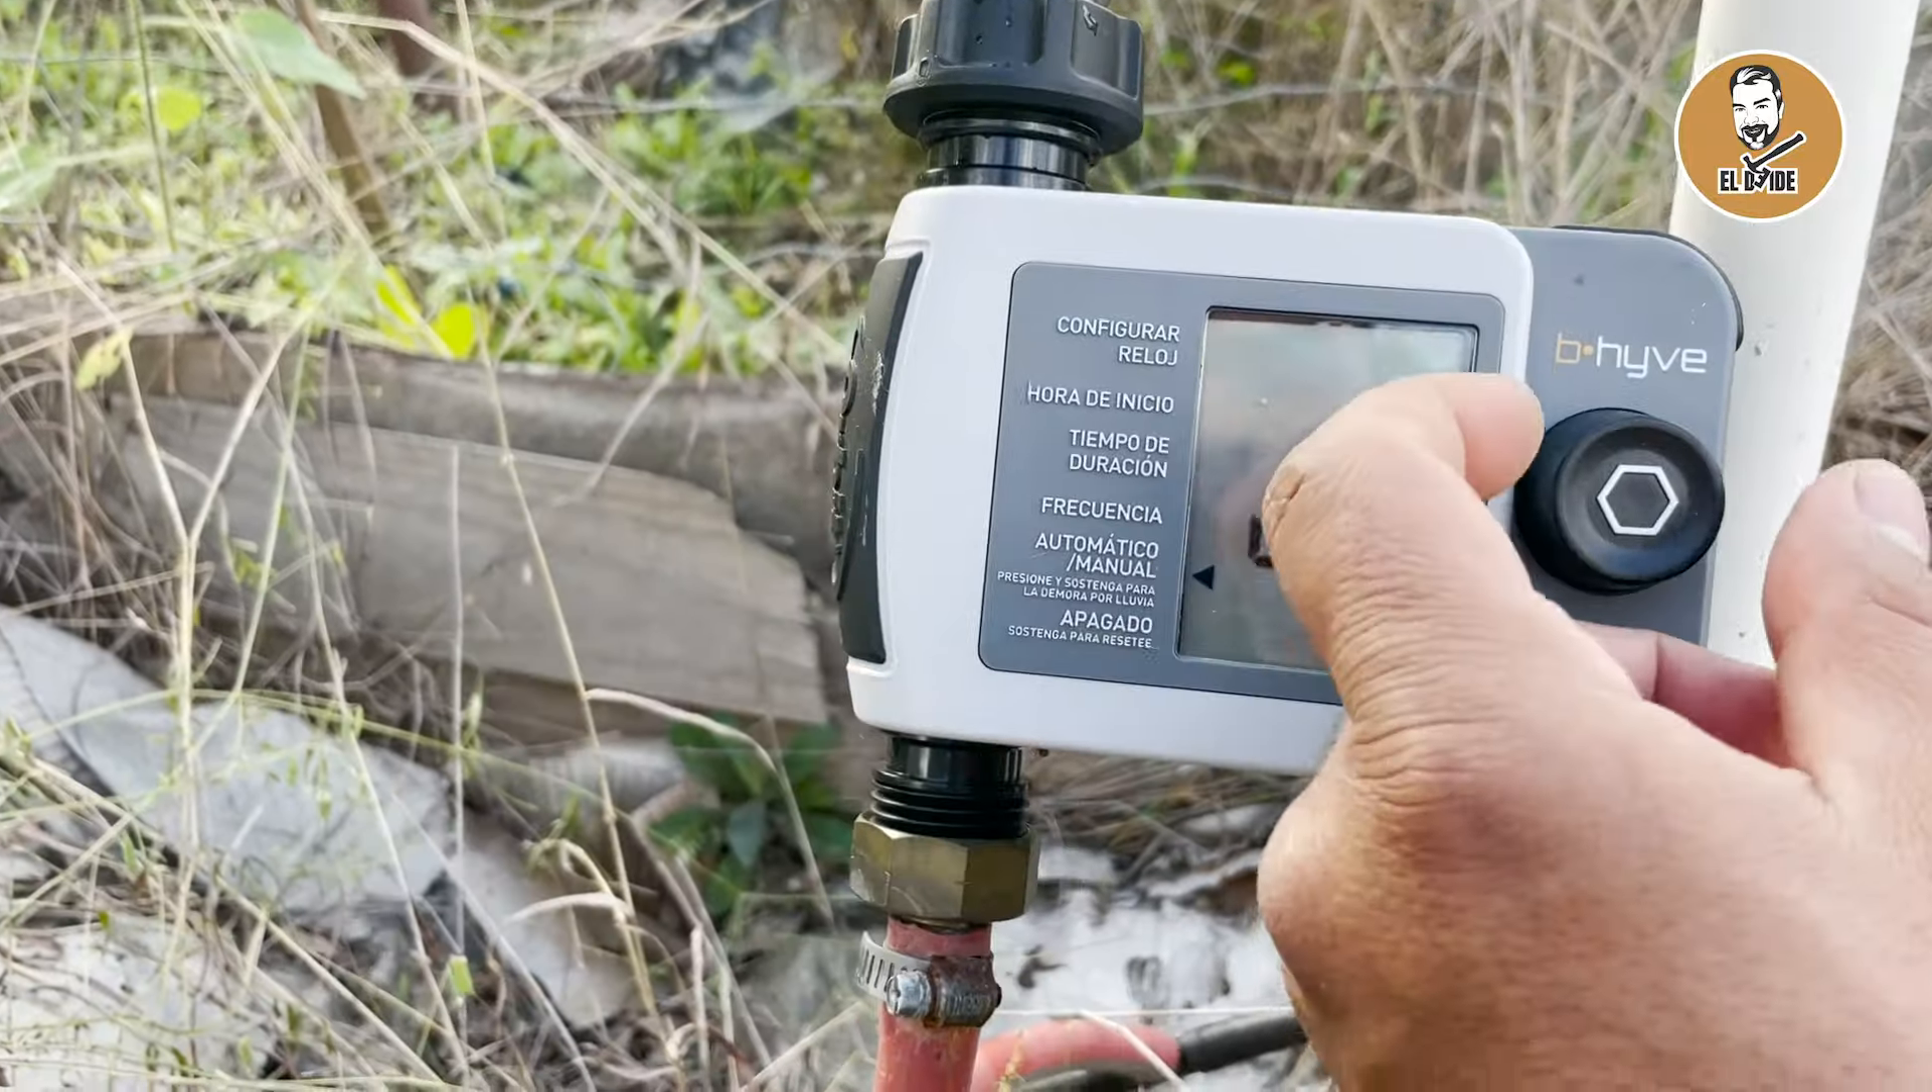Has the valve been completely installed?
Yes.